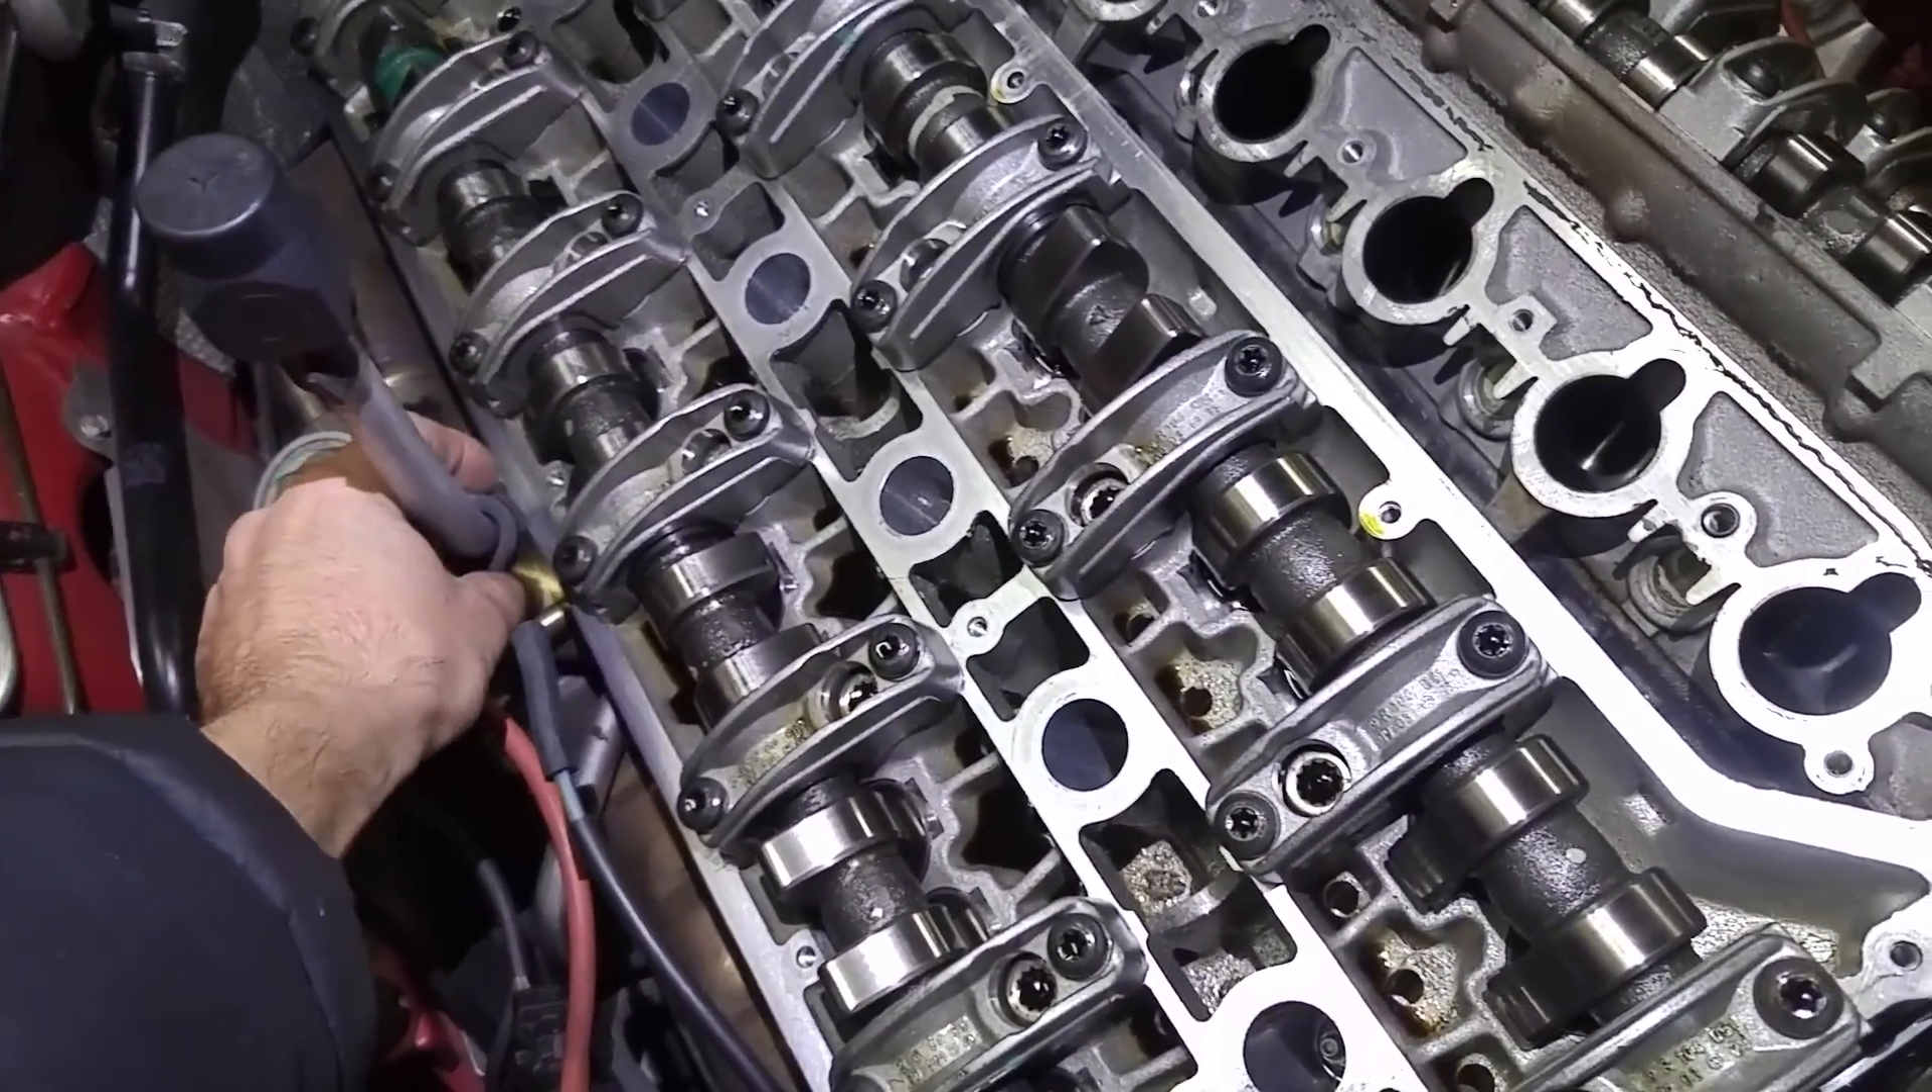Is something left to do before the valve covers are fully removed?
No.